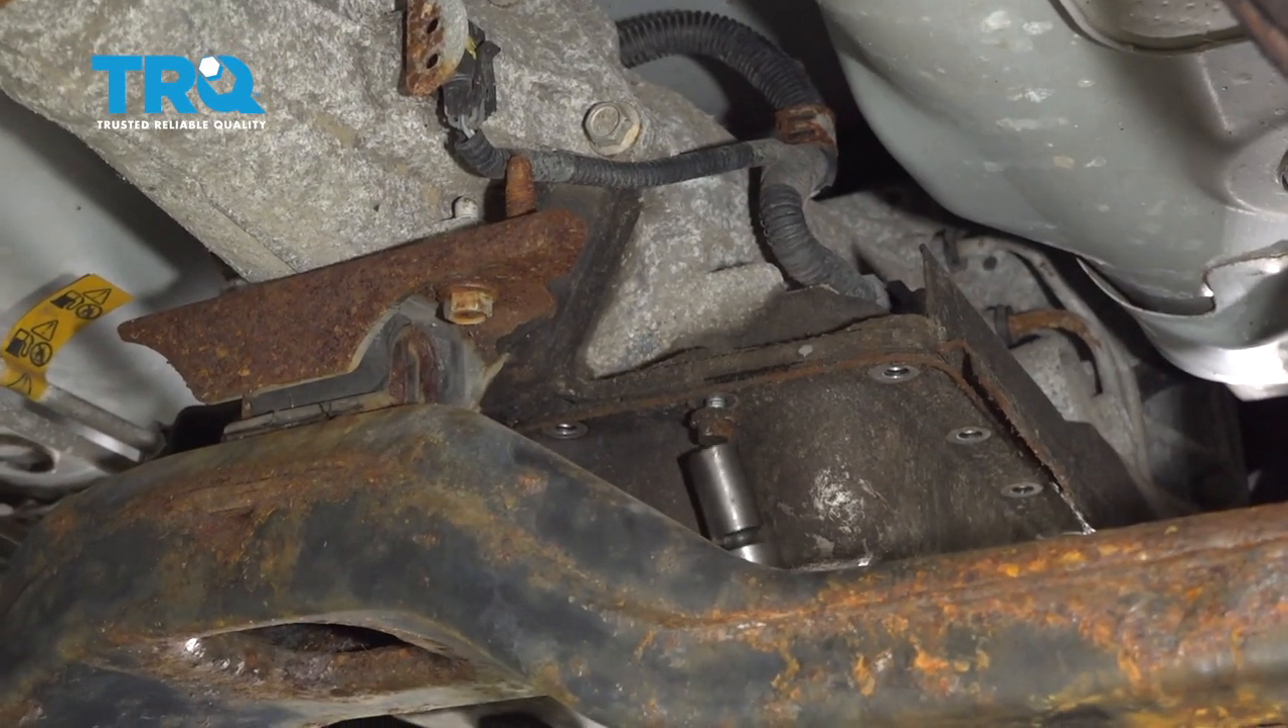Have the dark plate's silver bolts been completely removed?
No.